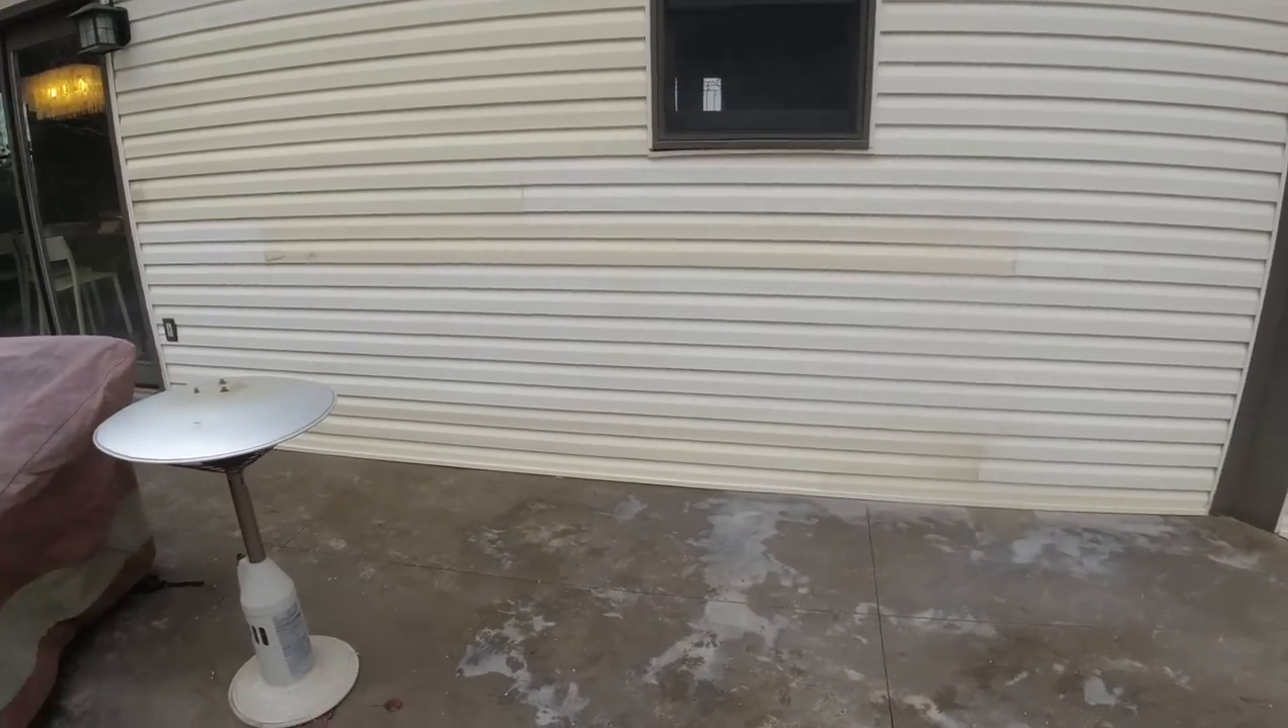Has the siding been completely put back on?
Yes.